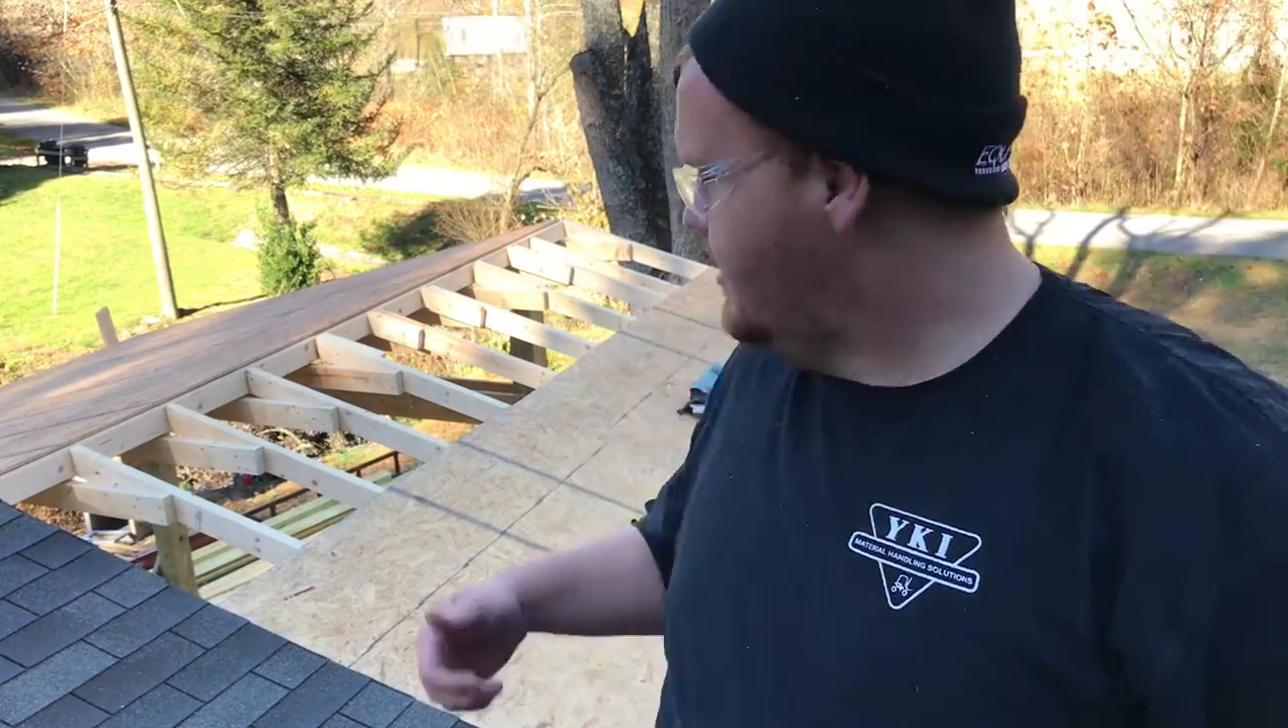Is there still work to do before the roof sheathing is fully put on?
Yes.